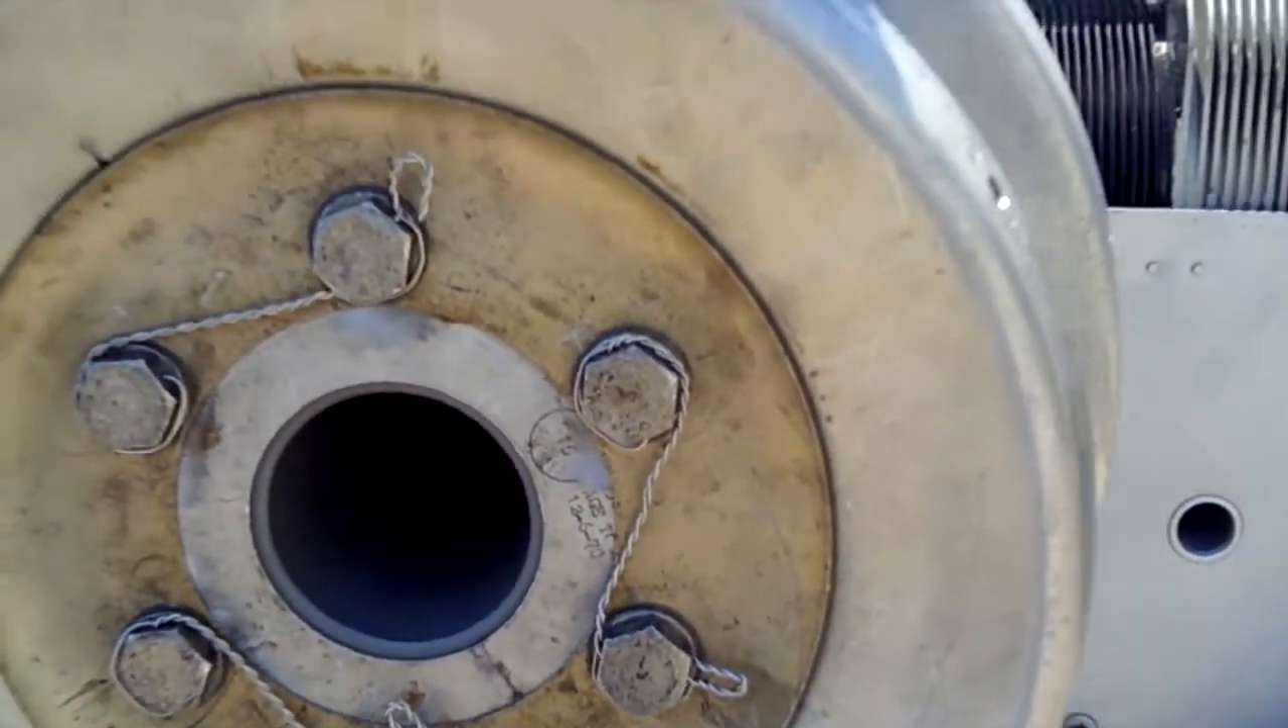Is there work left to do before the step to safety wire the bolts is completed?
No.